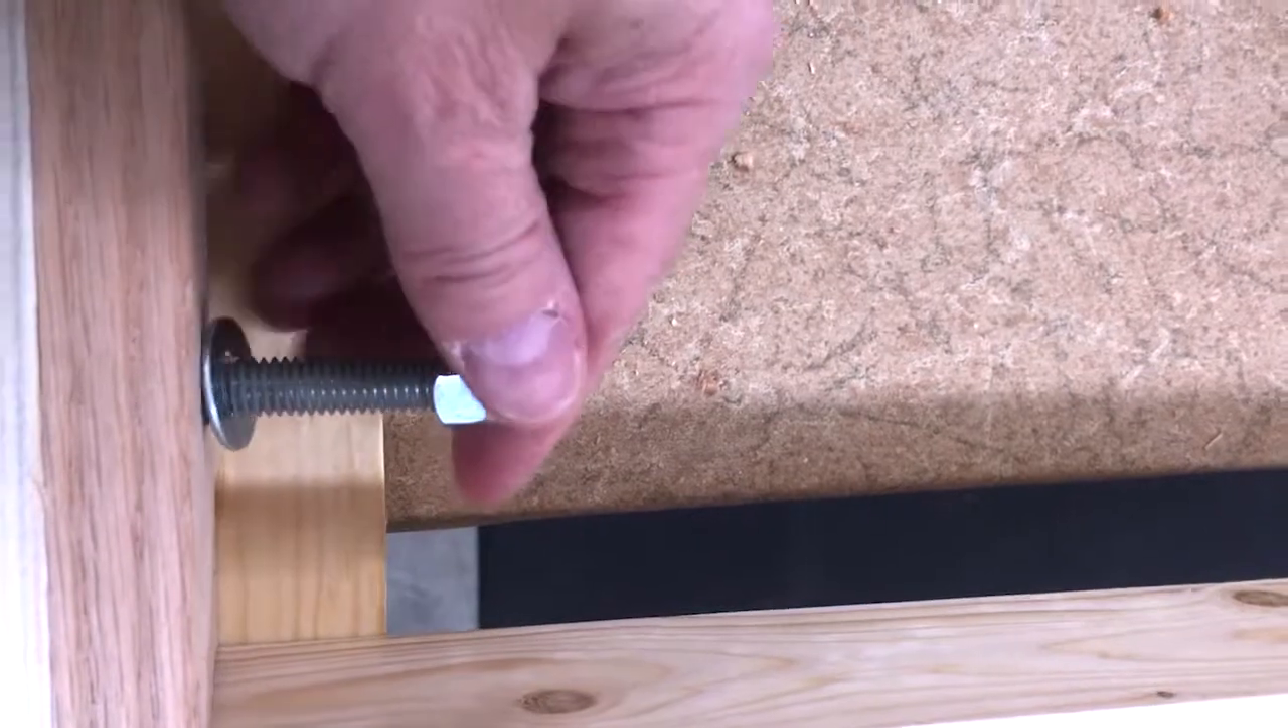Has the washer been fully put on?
Yes.